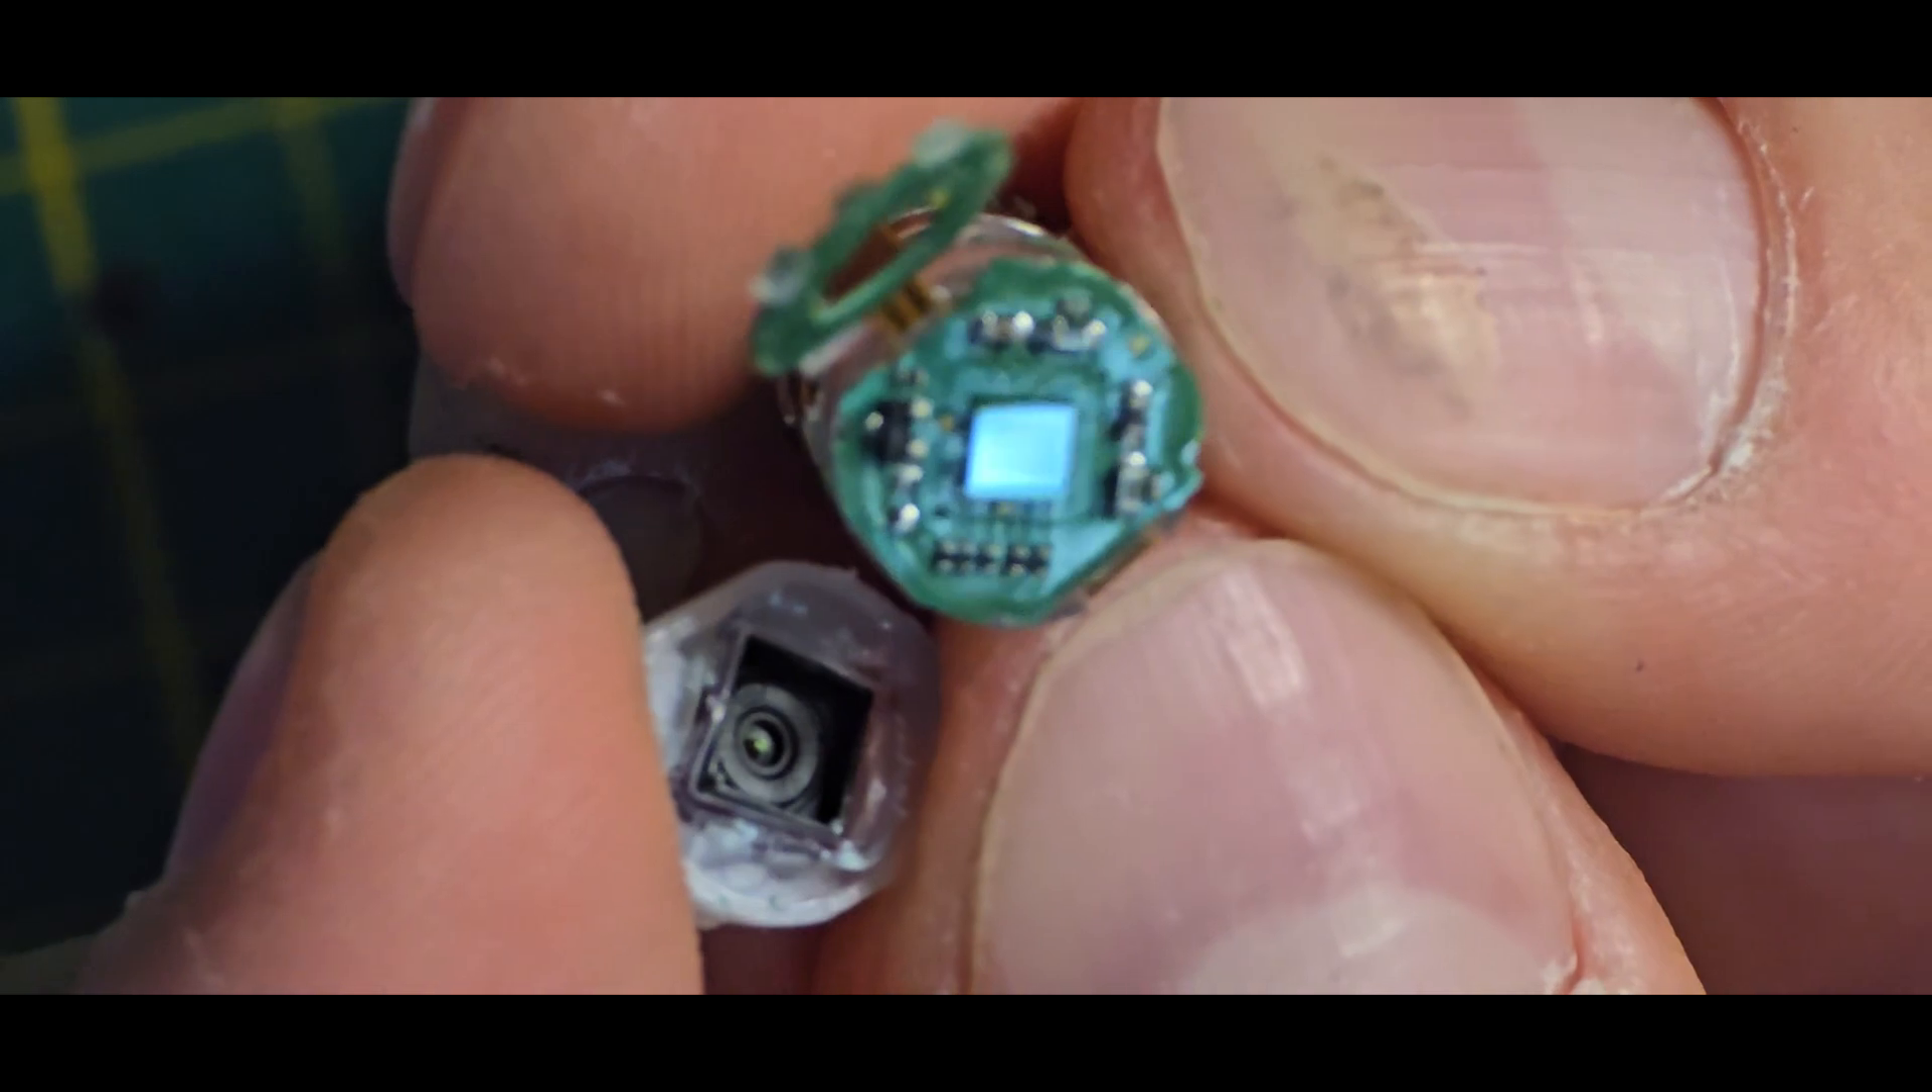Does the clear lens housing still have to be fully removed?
No.